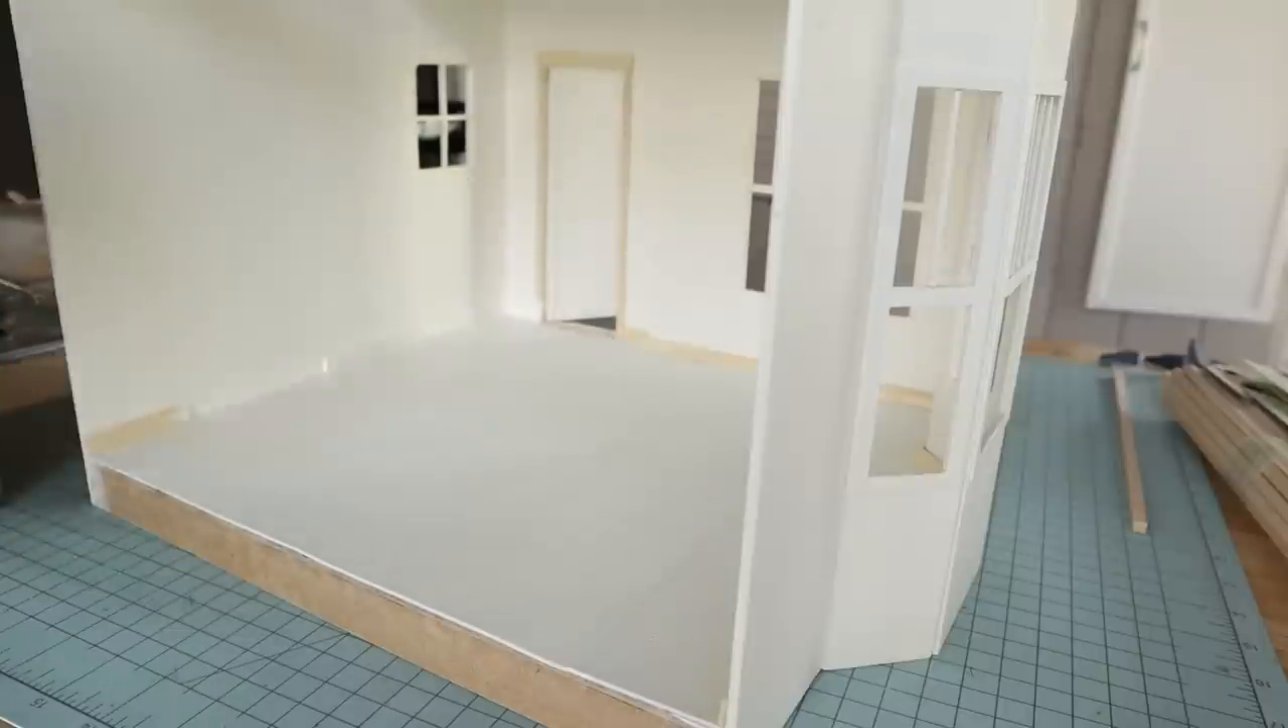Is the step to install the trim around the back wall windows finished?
No.